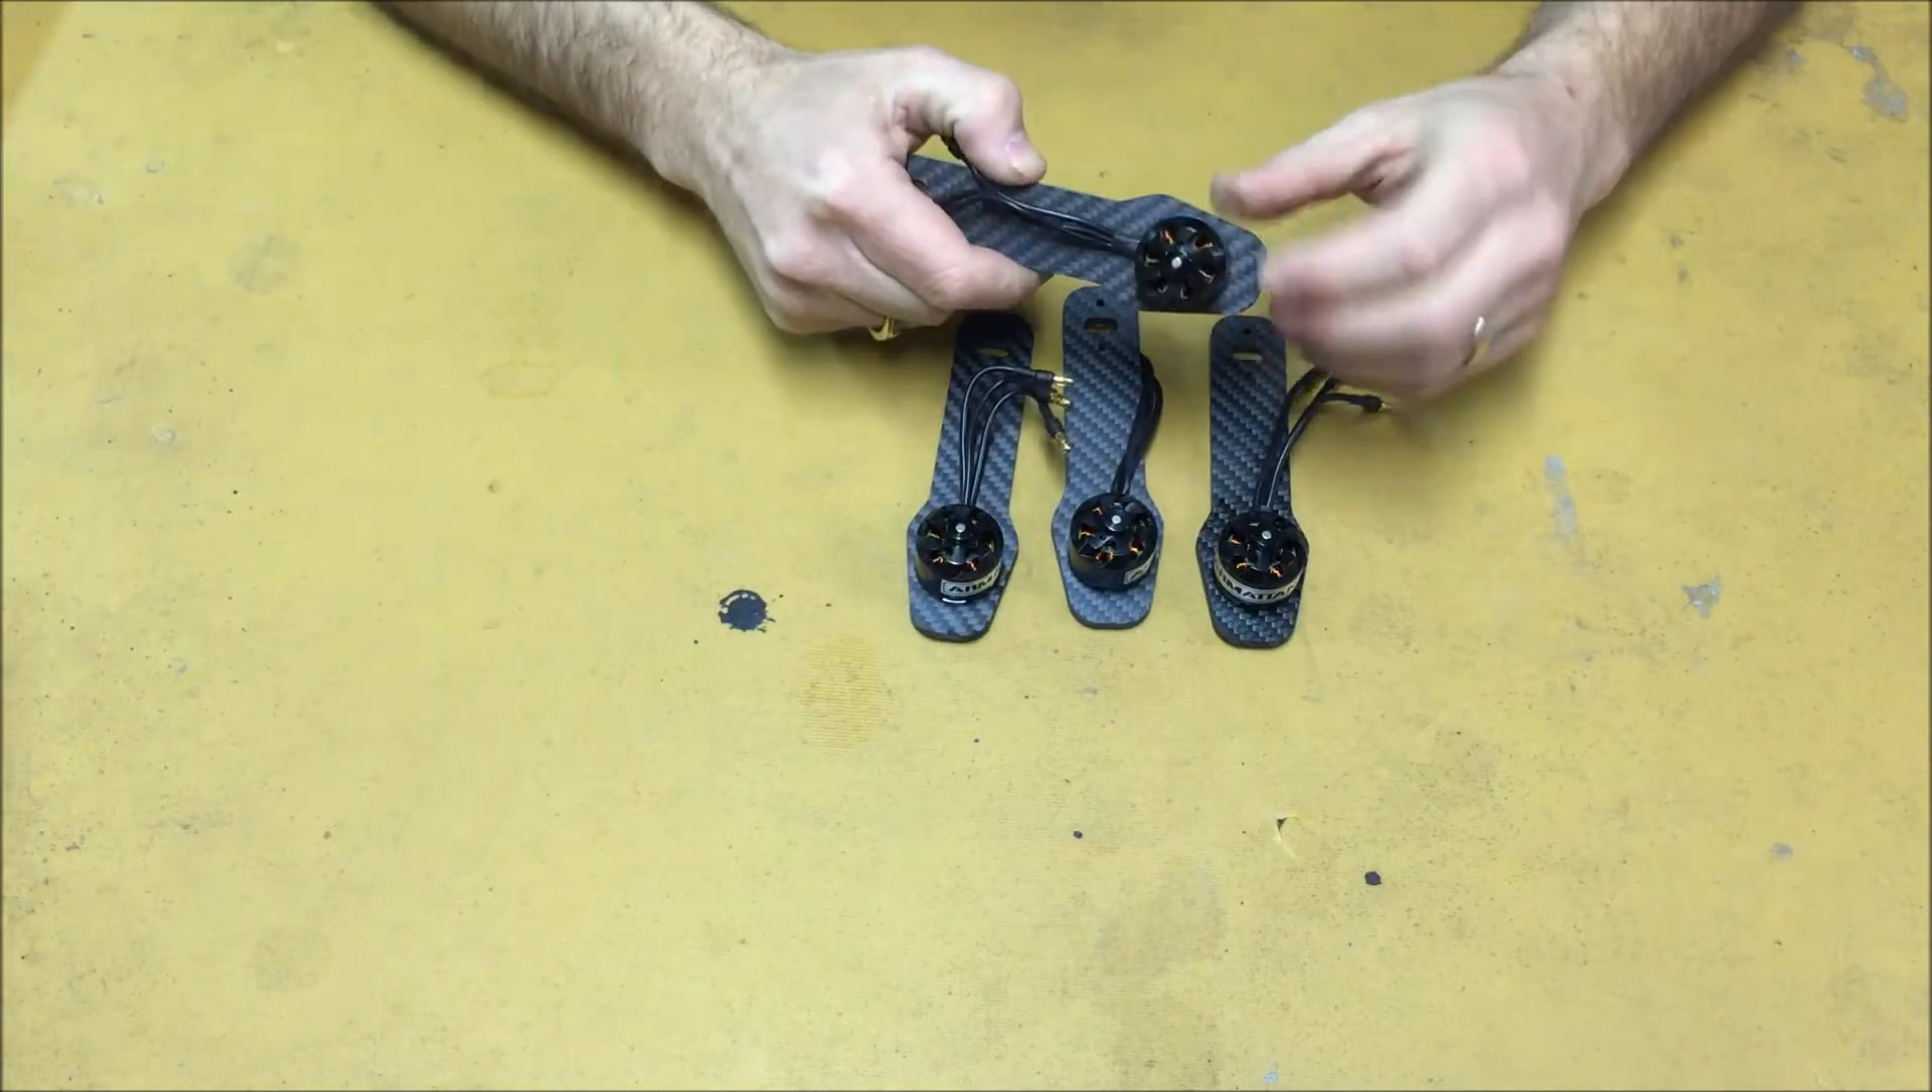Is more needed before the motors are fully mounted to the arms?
No.